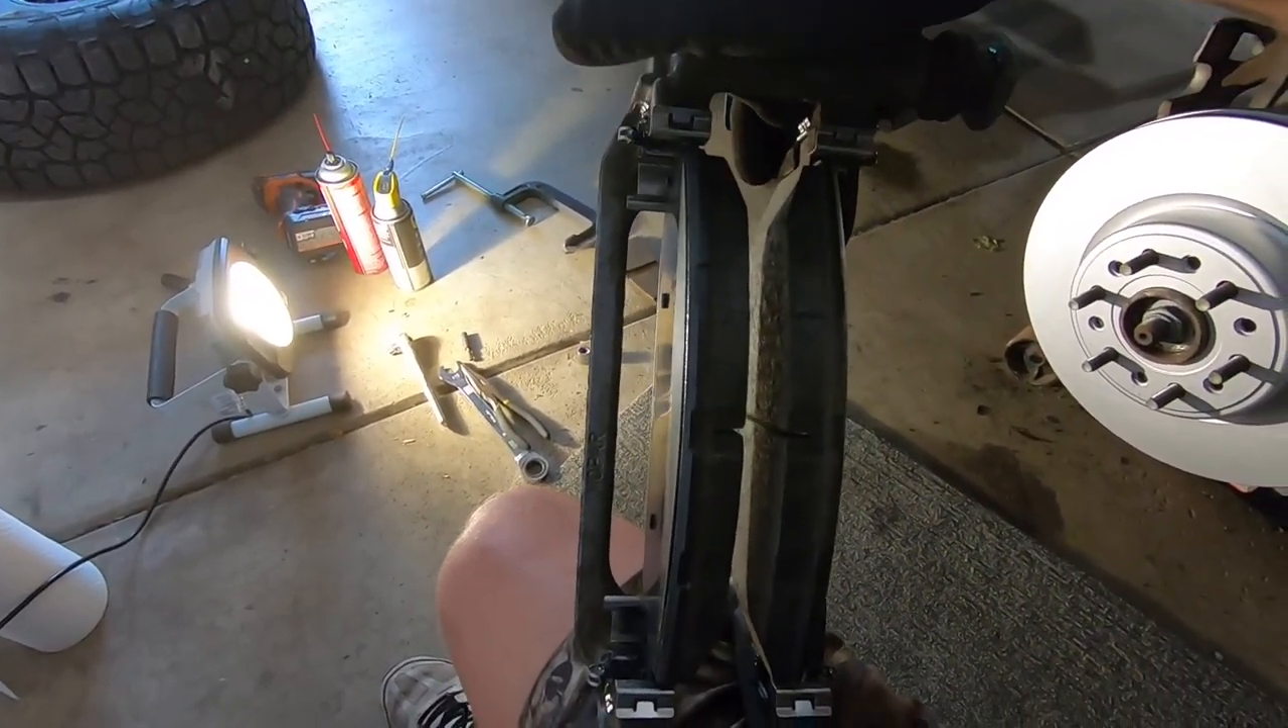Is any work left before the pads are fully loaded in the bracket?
No.